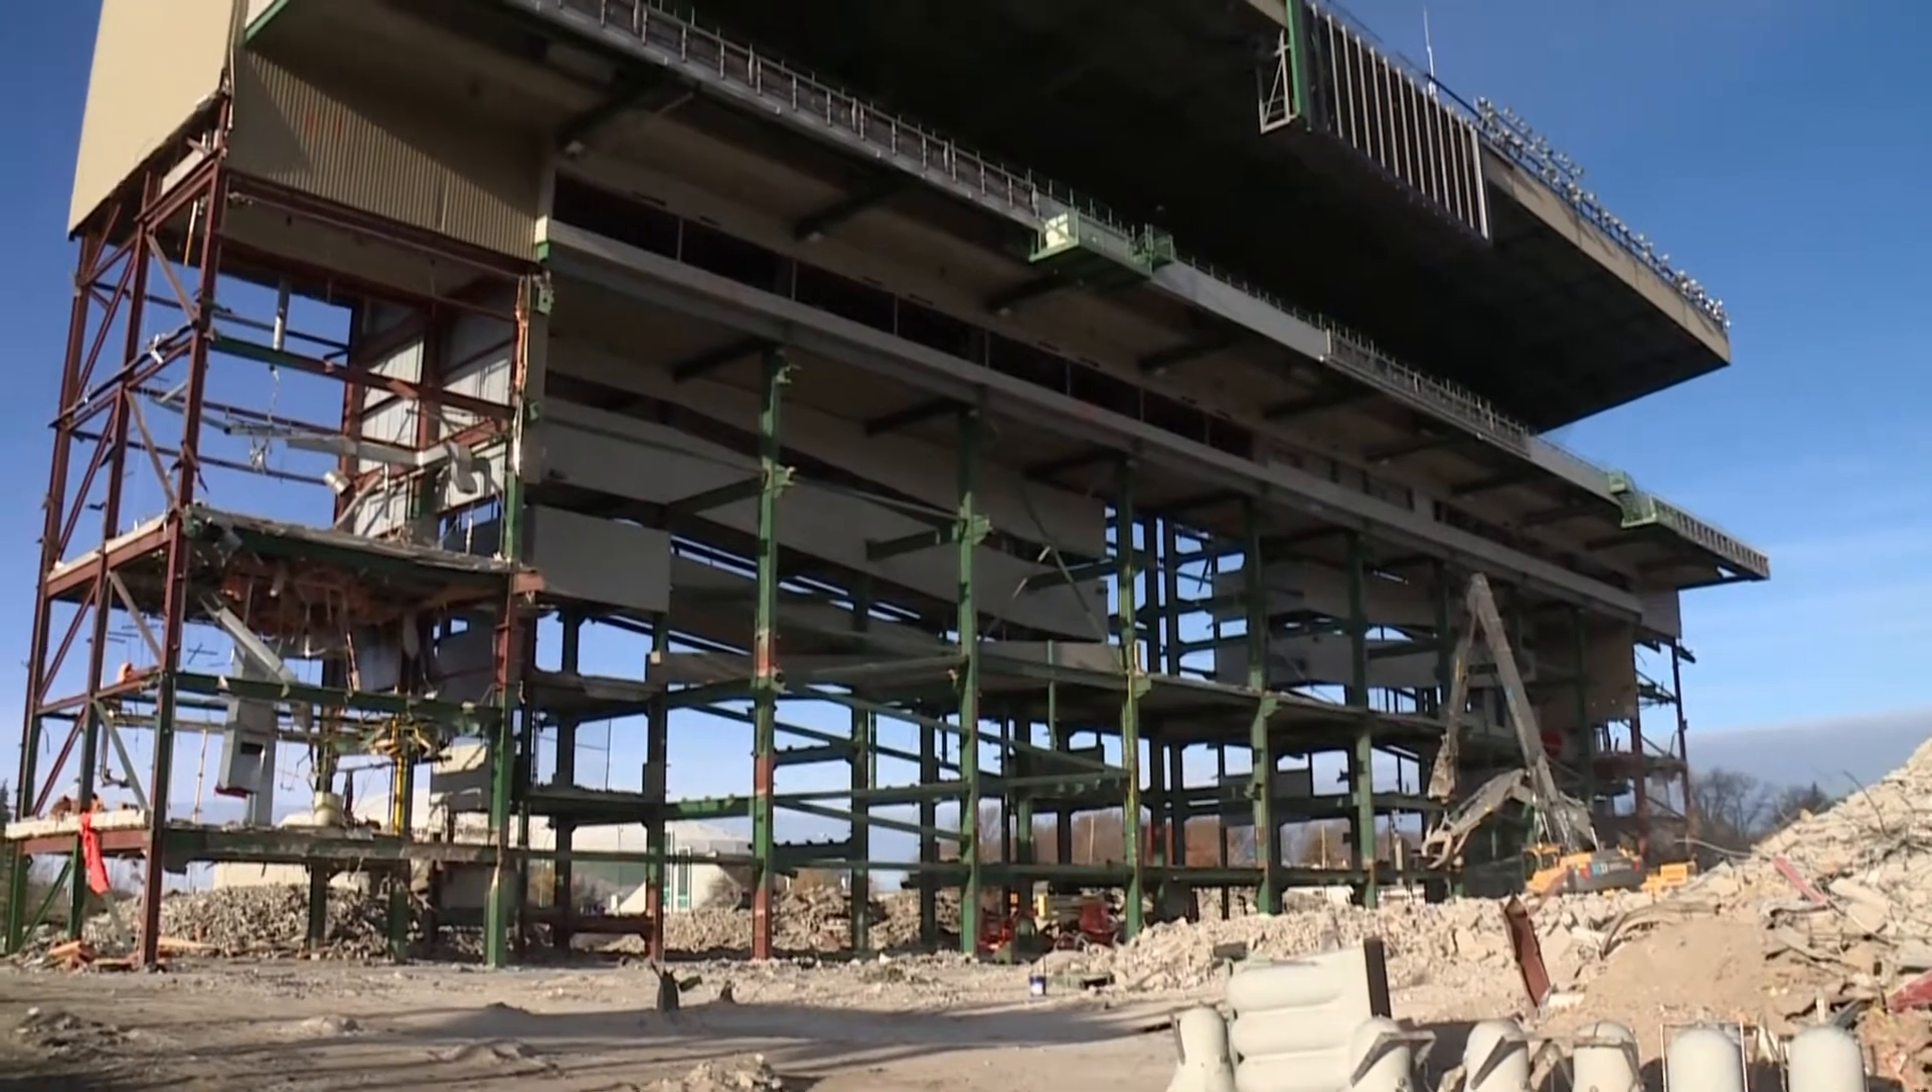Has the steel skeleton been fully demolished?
No.